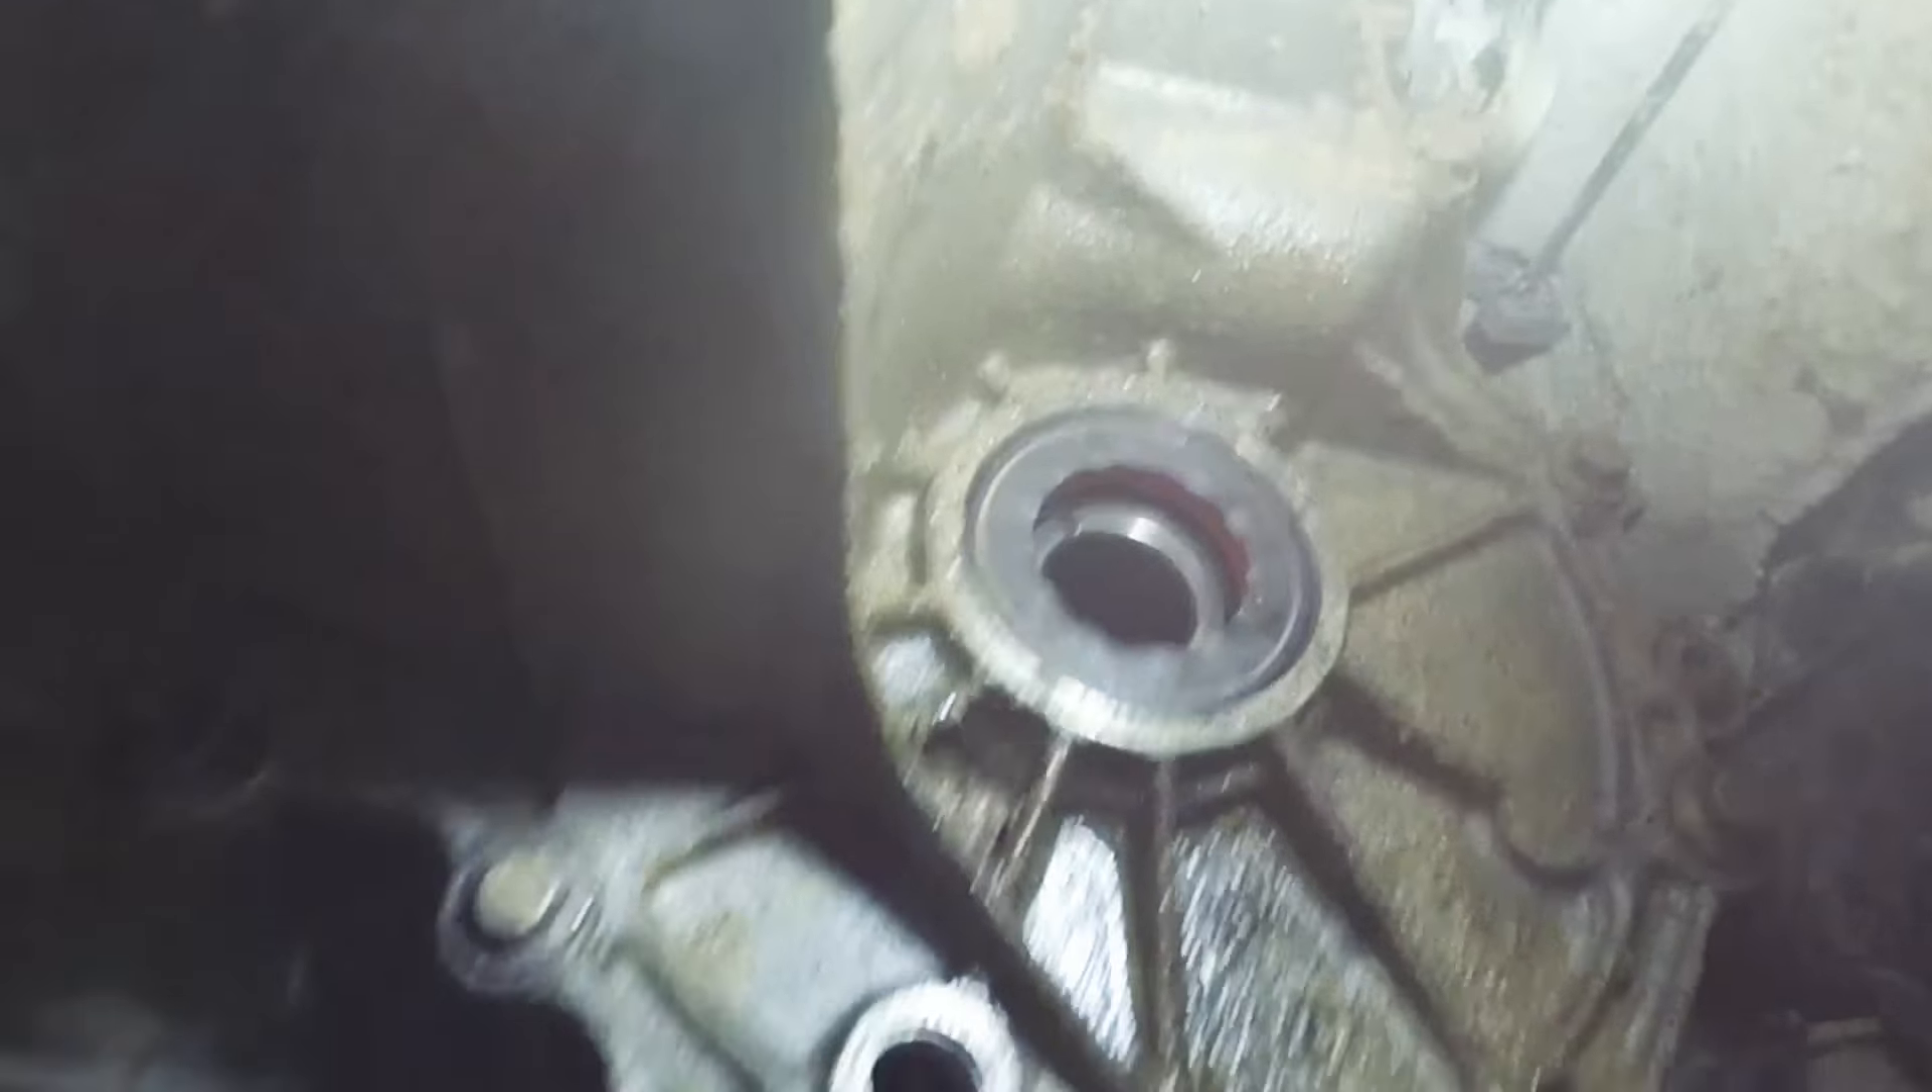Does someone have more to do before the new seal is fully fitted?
No.